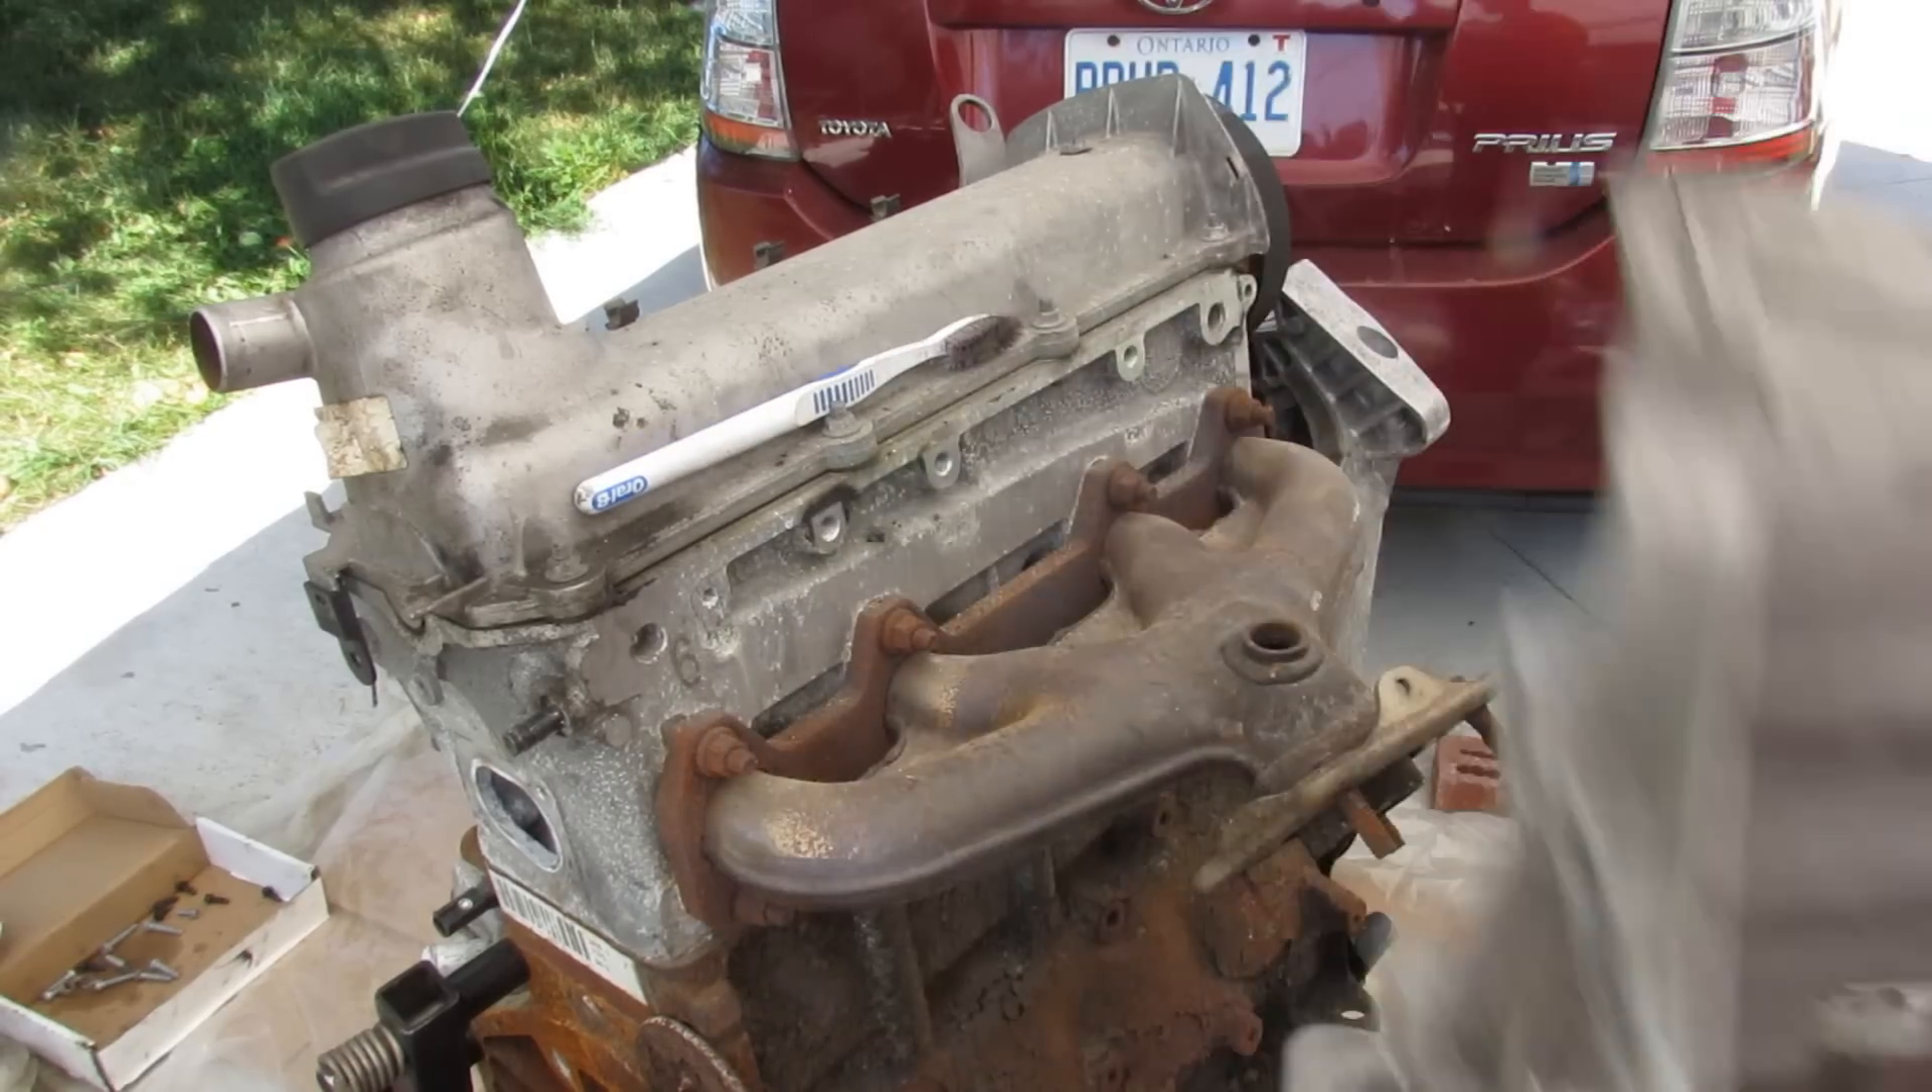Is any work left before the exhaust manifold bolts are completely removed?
Yes.